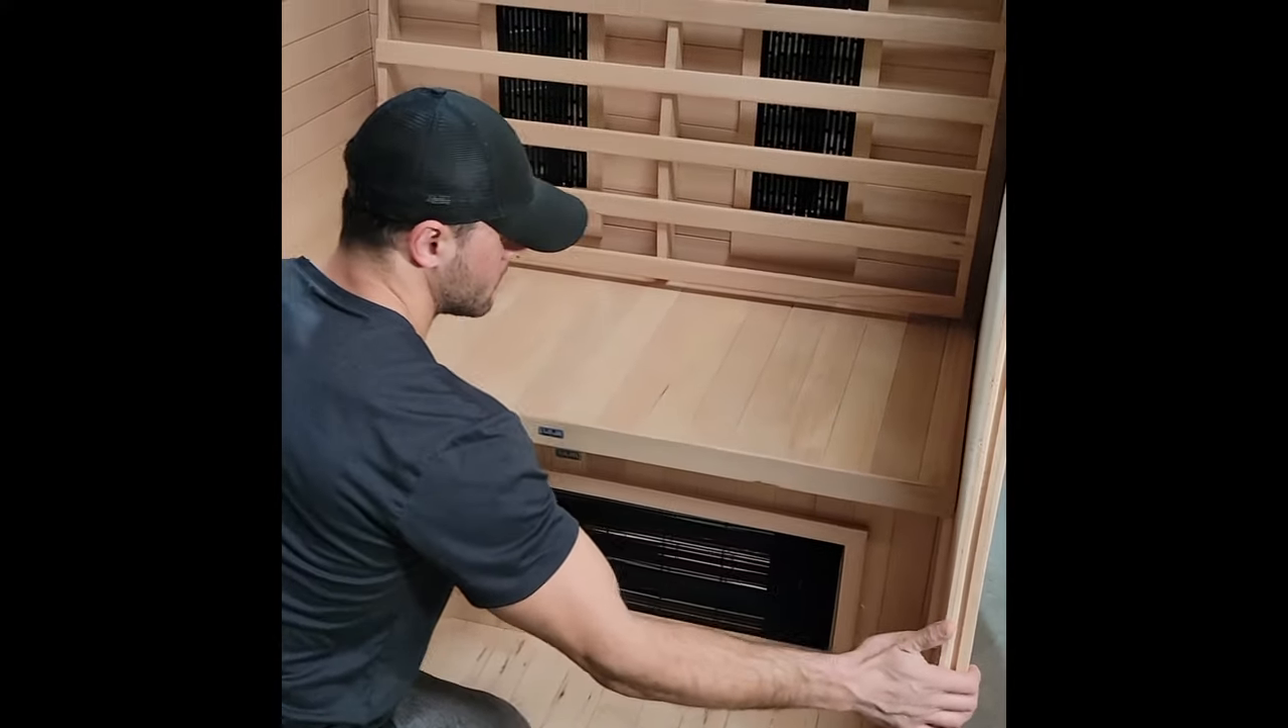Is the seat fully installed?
Yes.